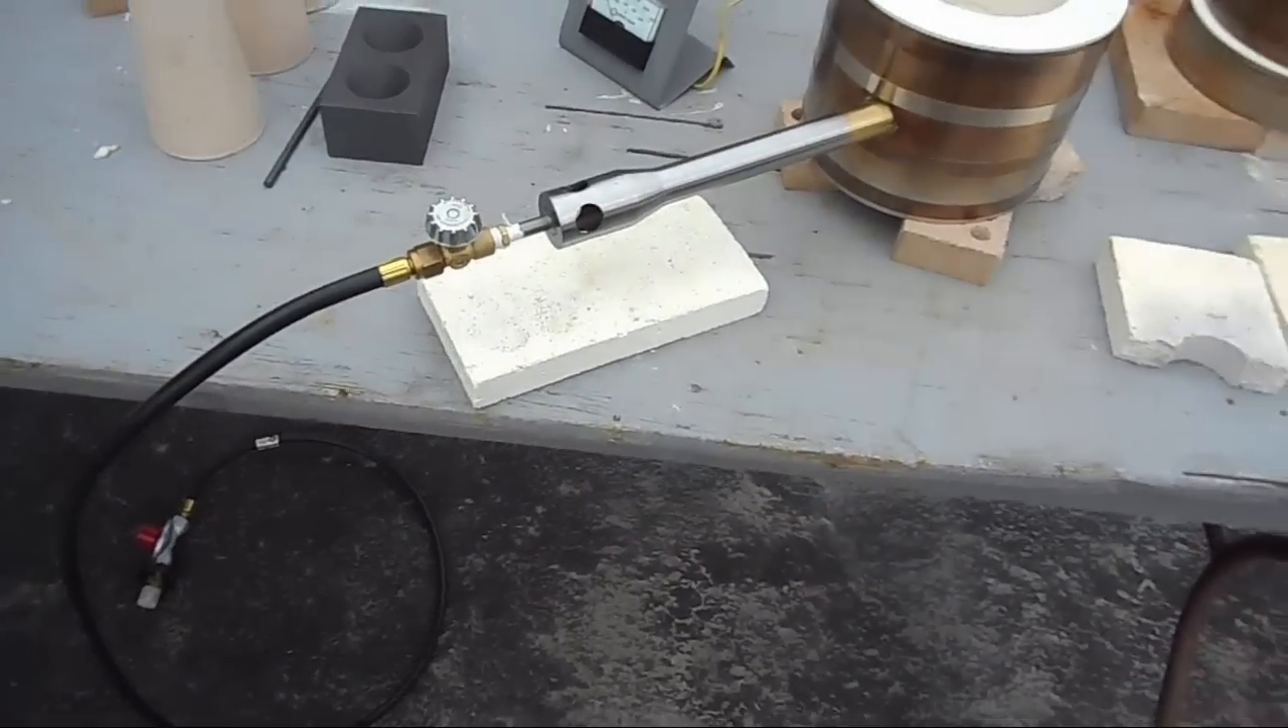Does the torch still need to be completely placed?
No.